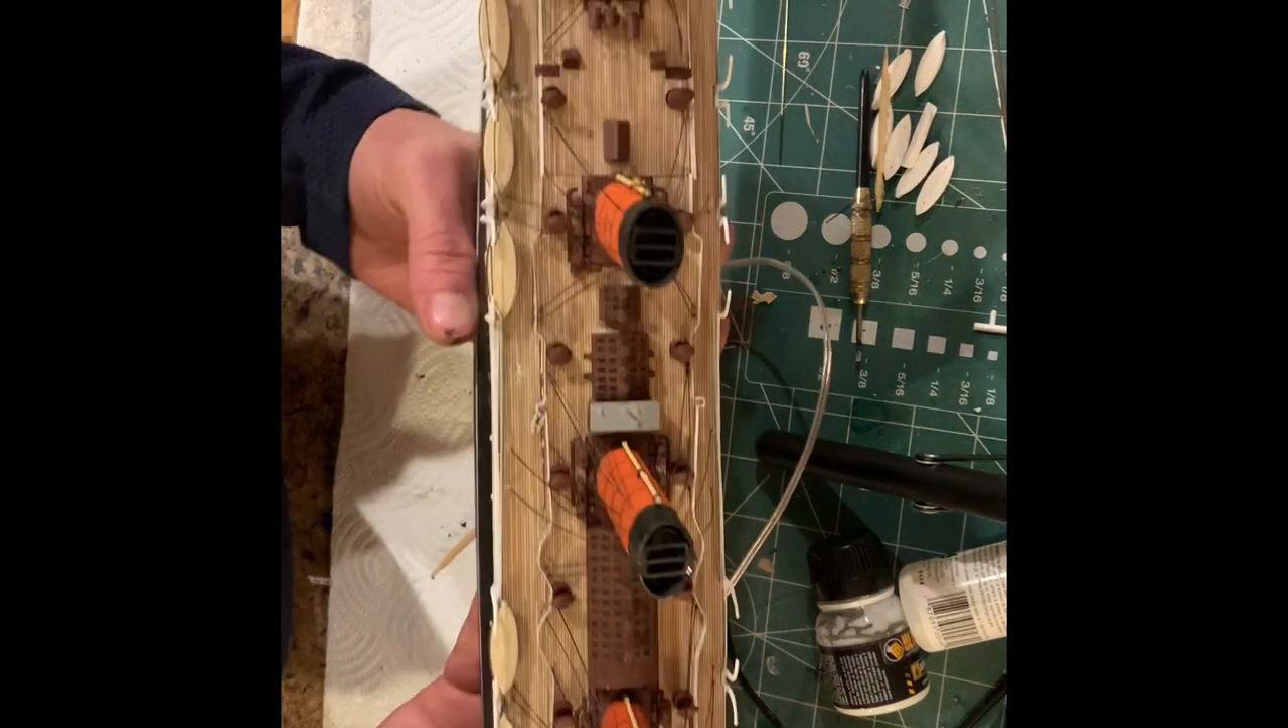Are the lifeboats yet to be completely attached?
Yes.